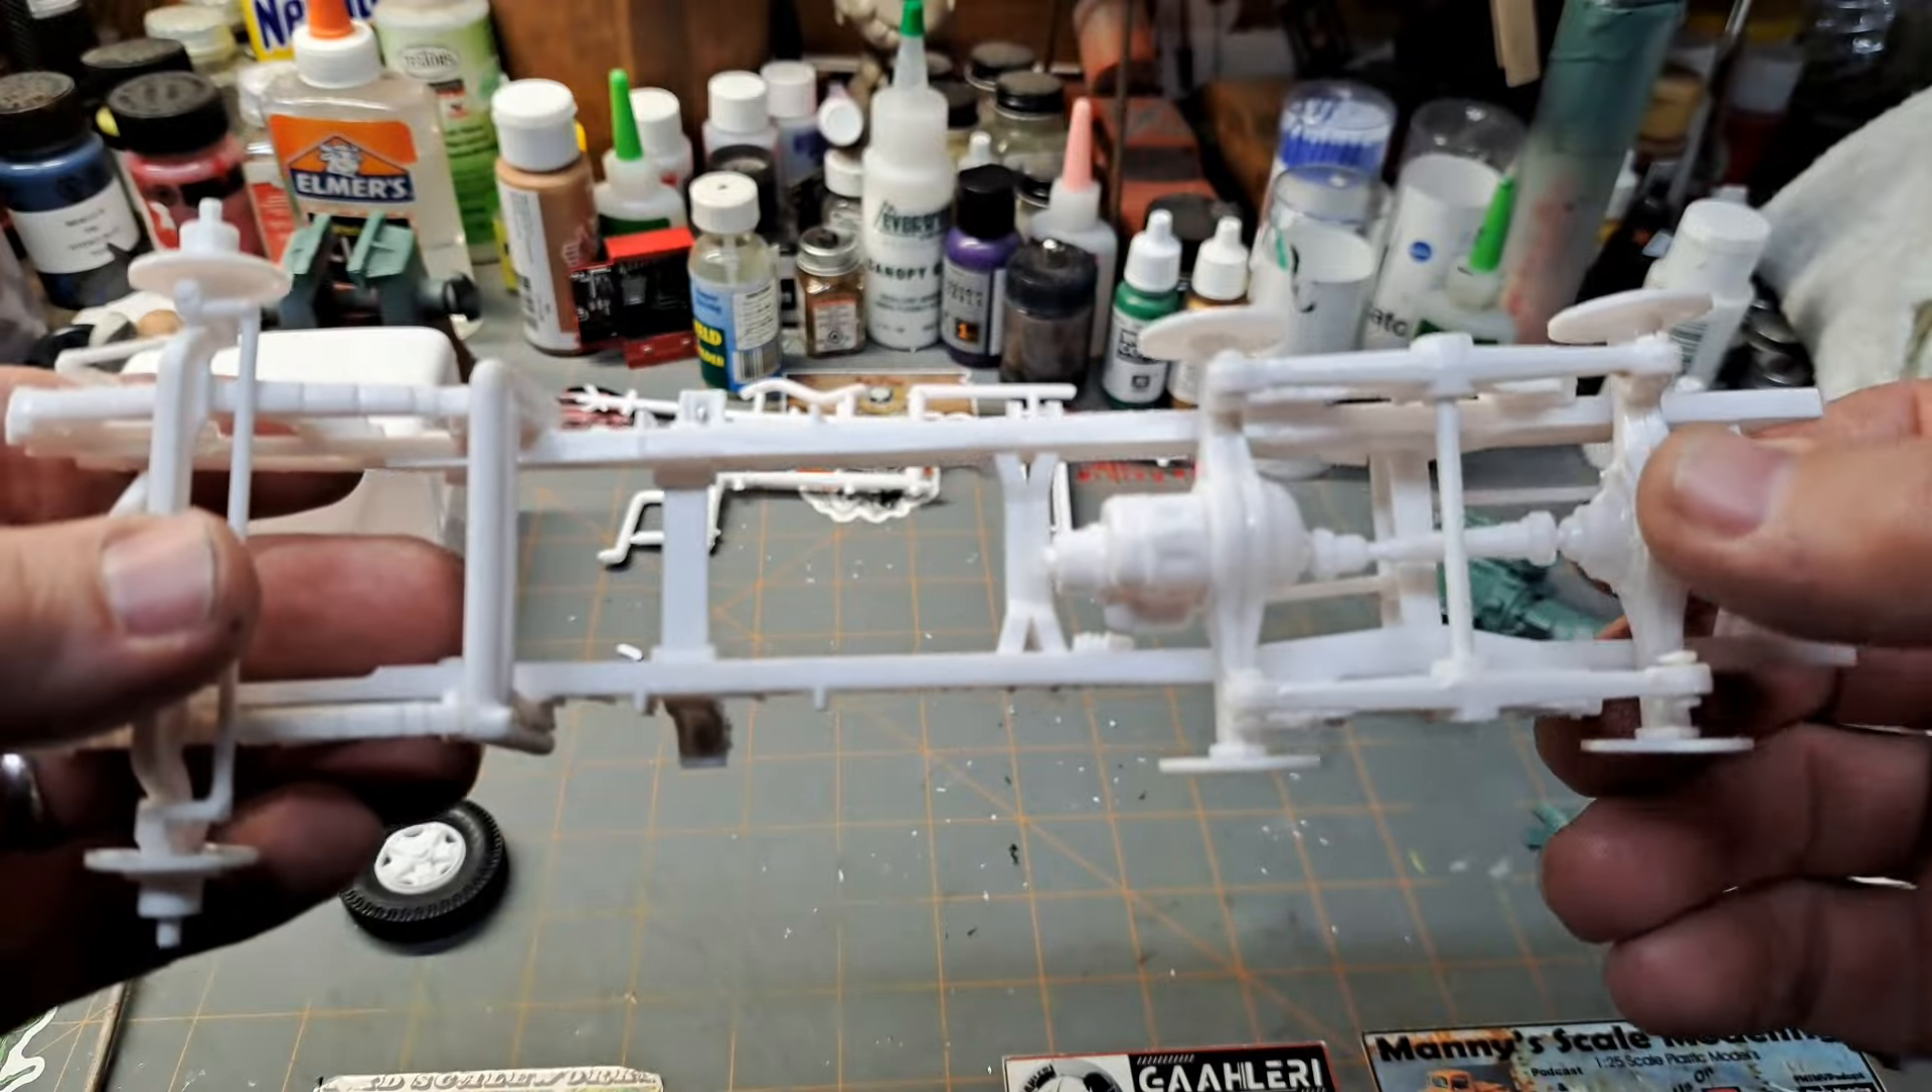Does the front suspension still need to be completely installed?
No.